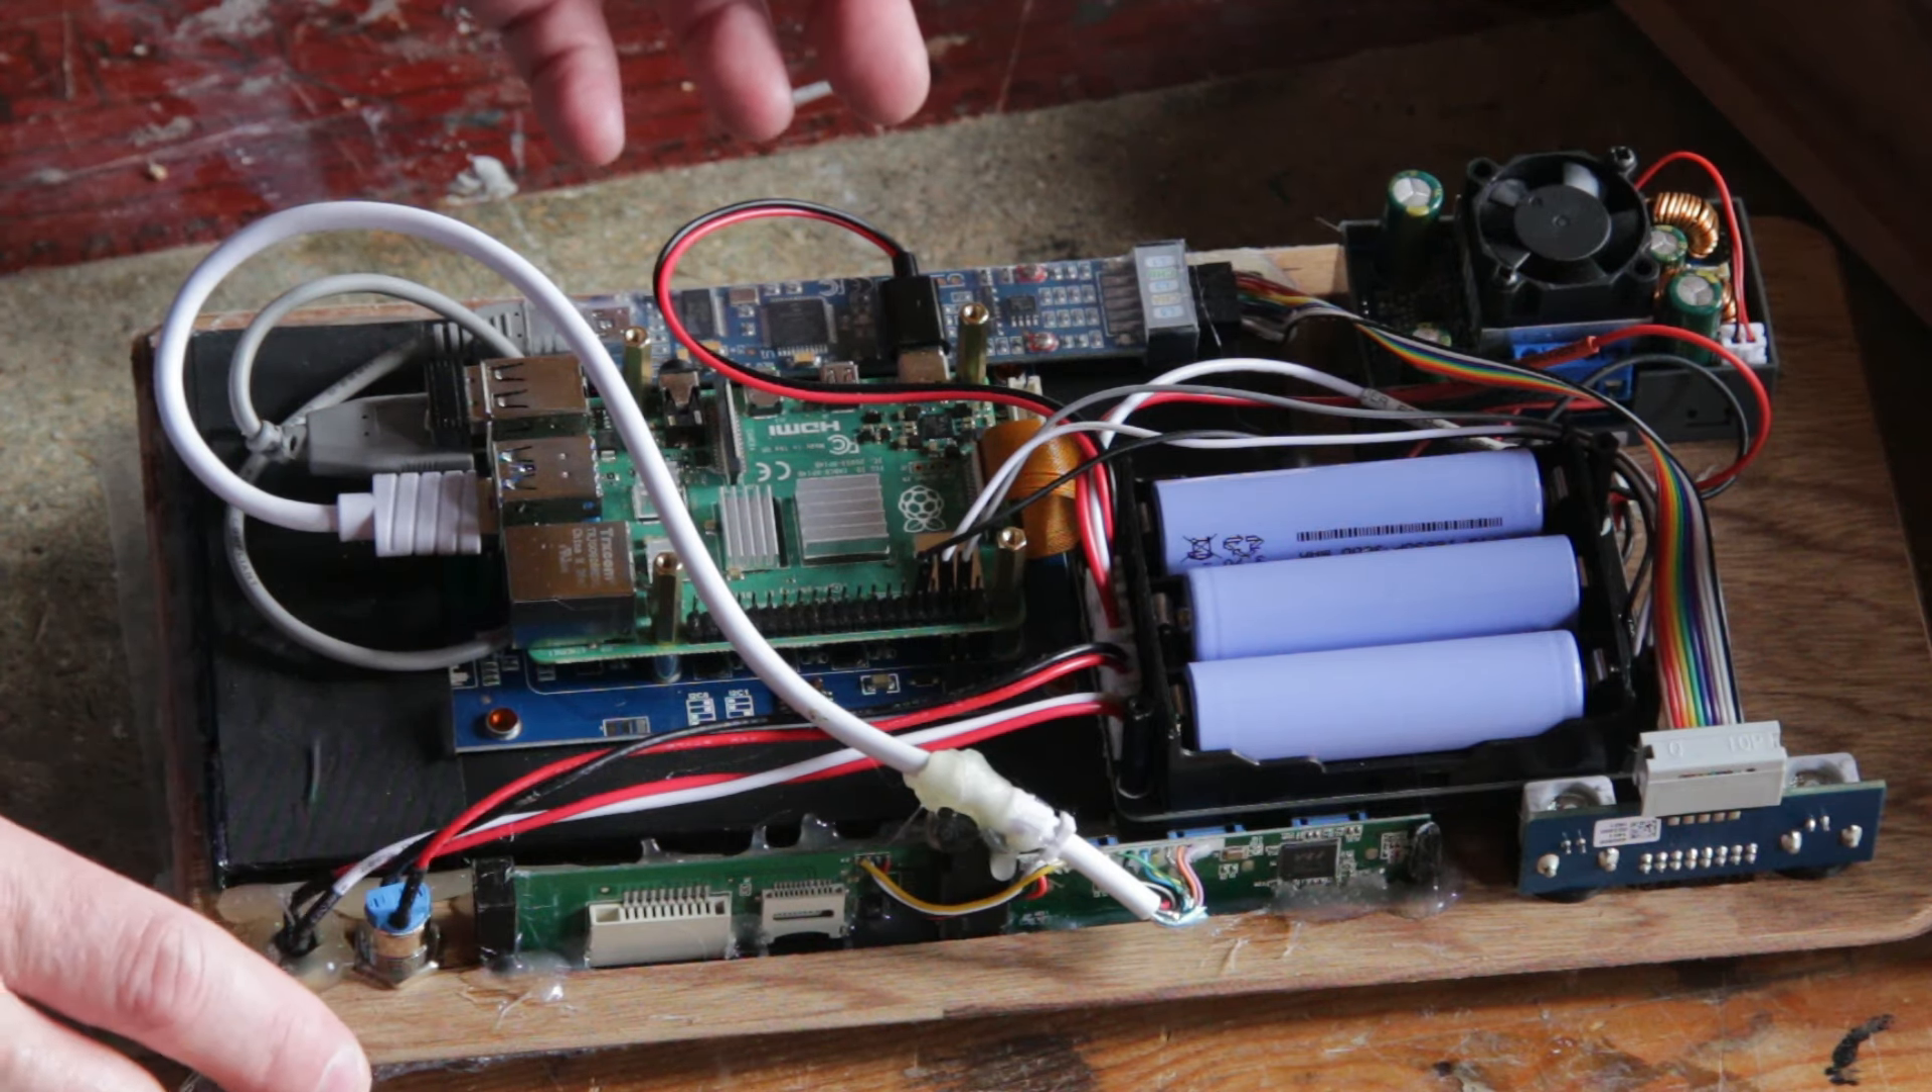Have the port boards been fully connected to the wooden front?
Yes.